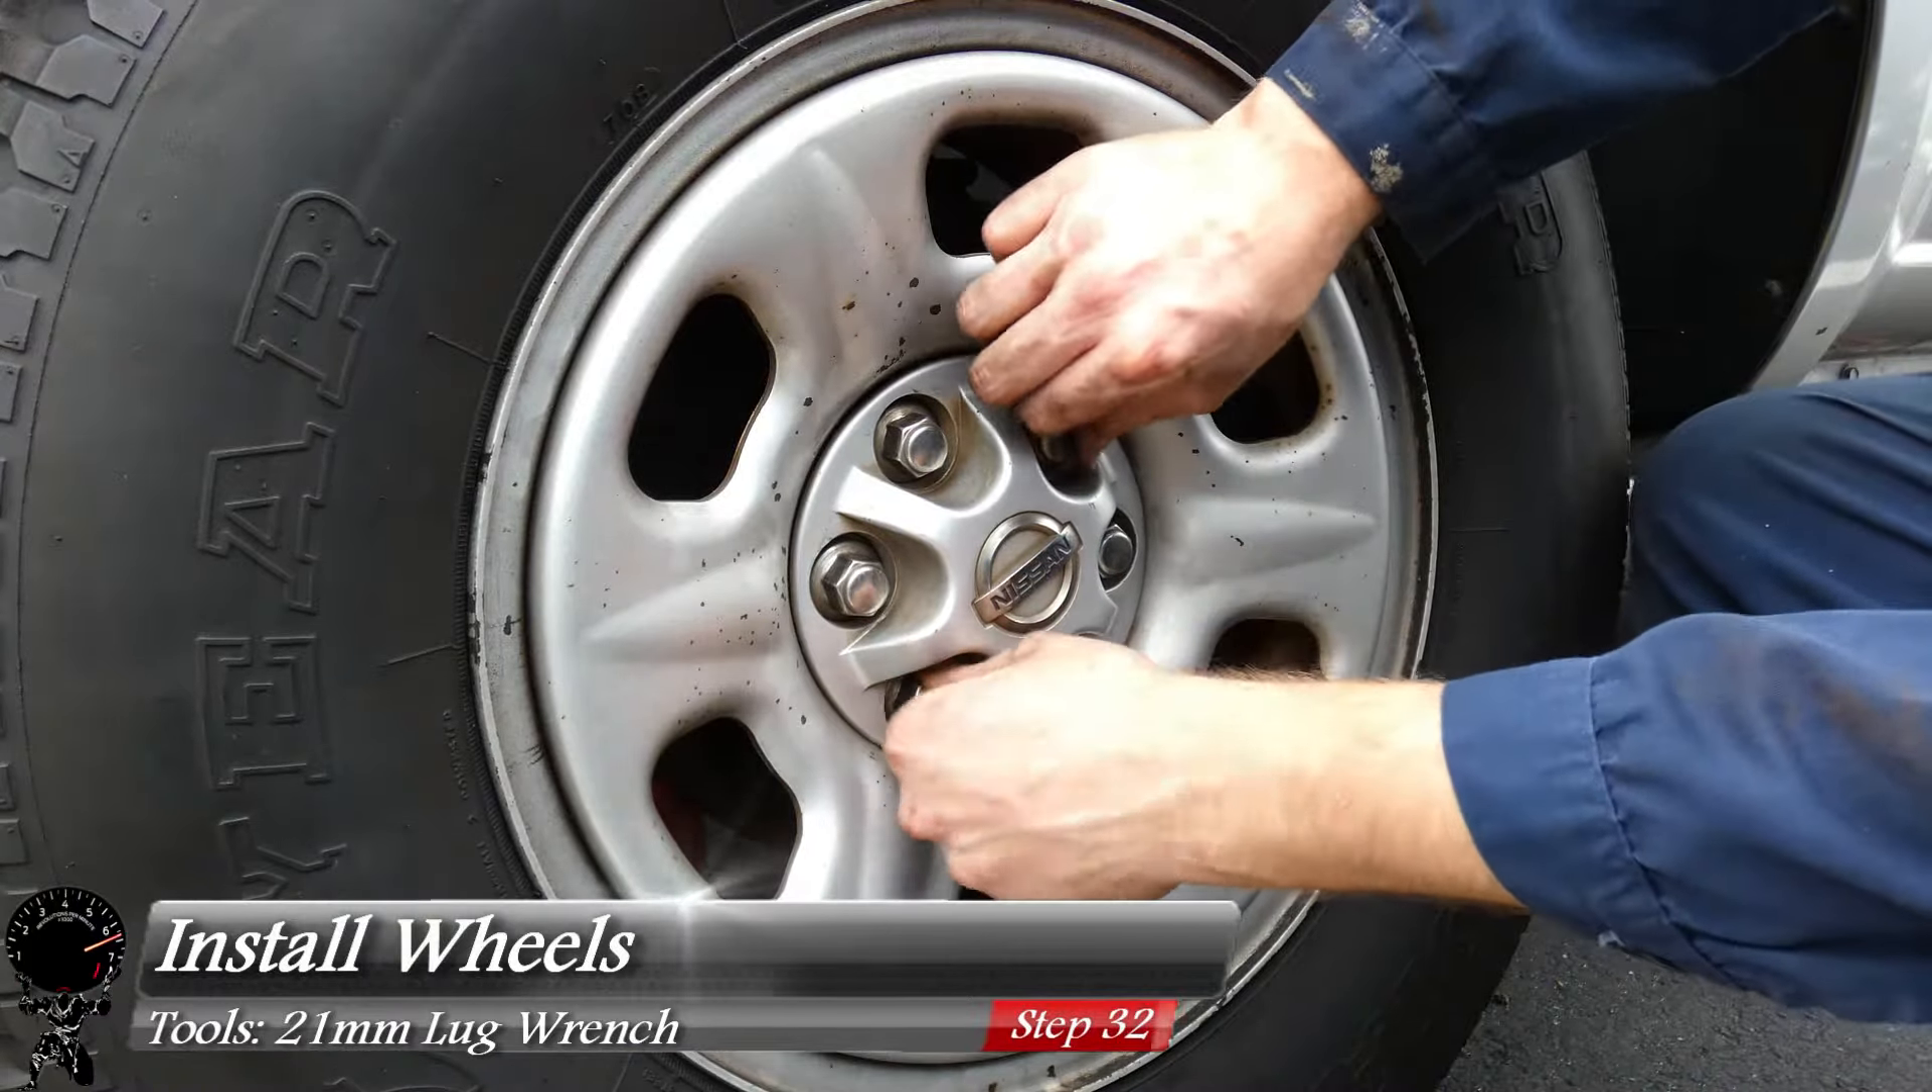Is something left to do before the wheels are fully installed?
Yes.